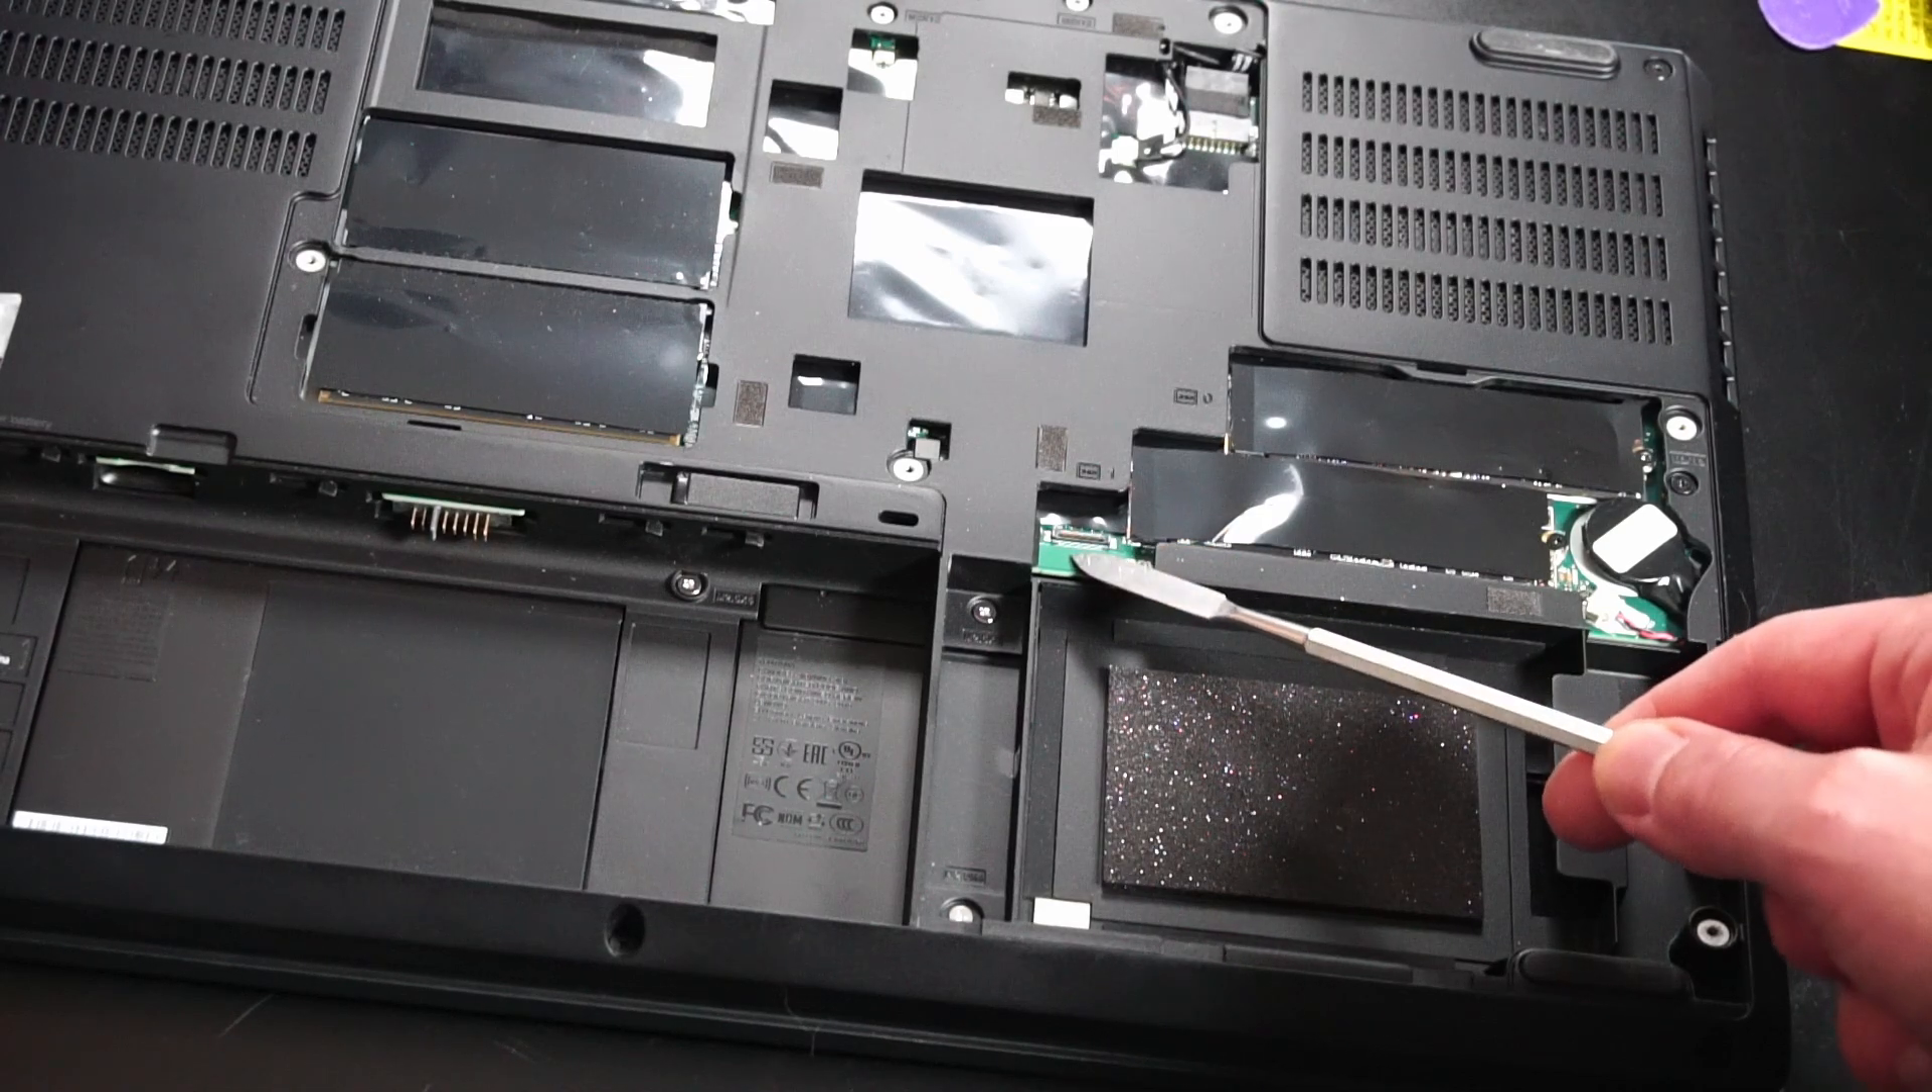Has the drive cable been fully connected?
No.